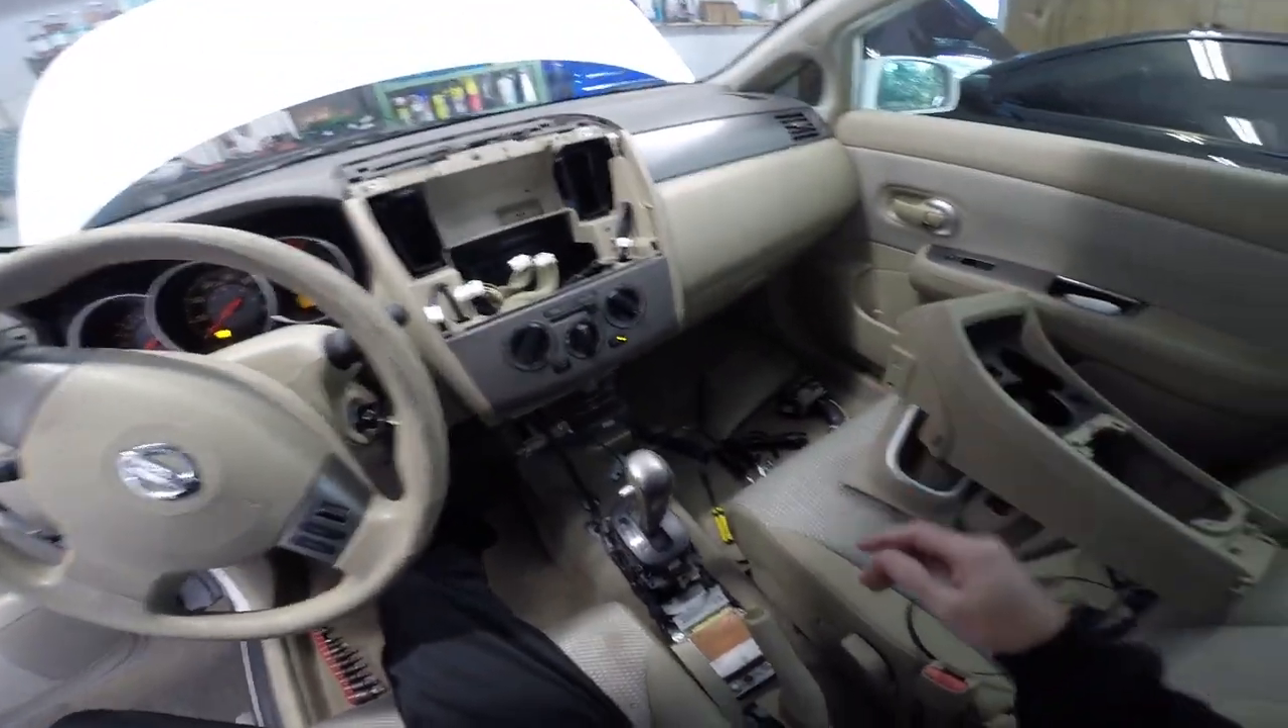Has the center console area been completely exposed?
Yes.